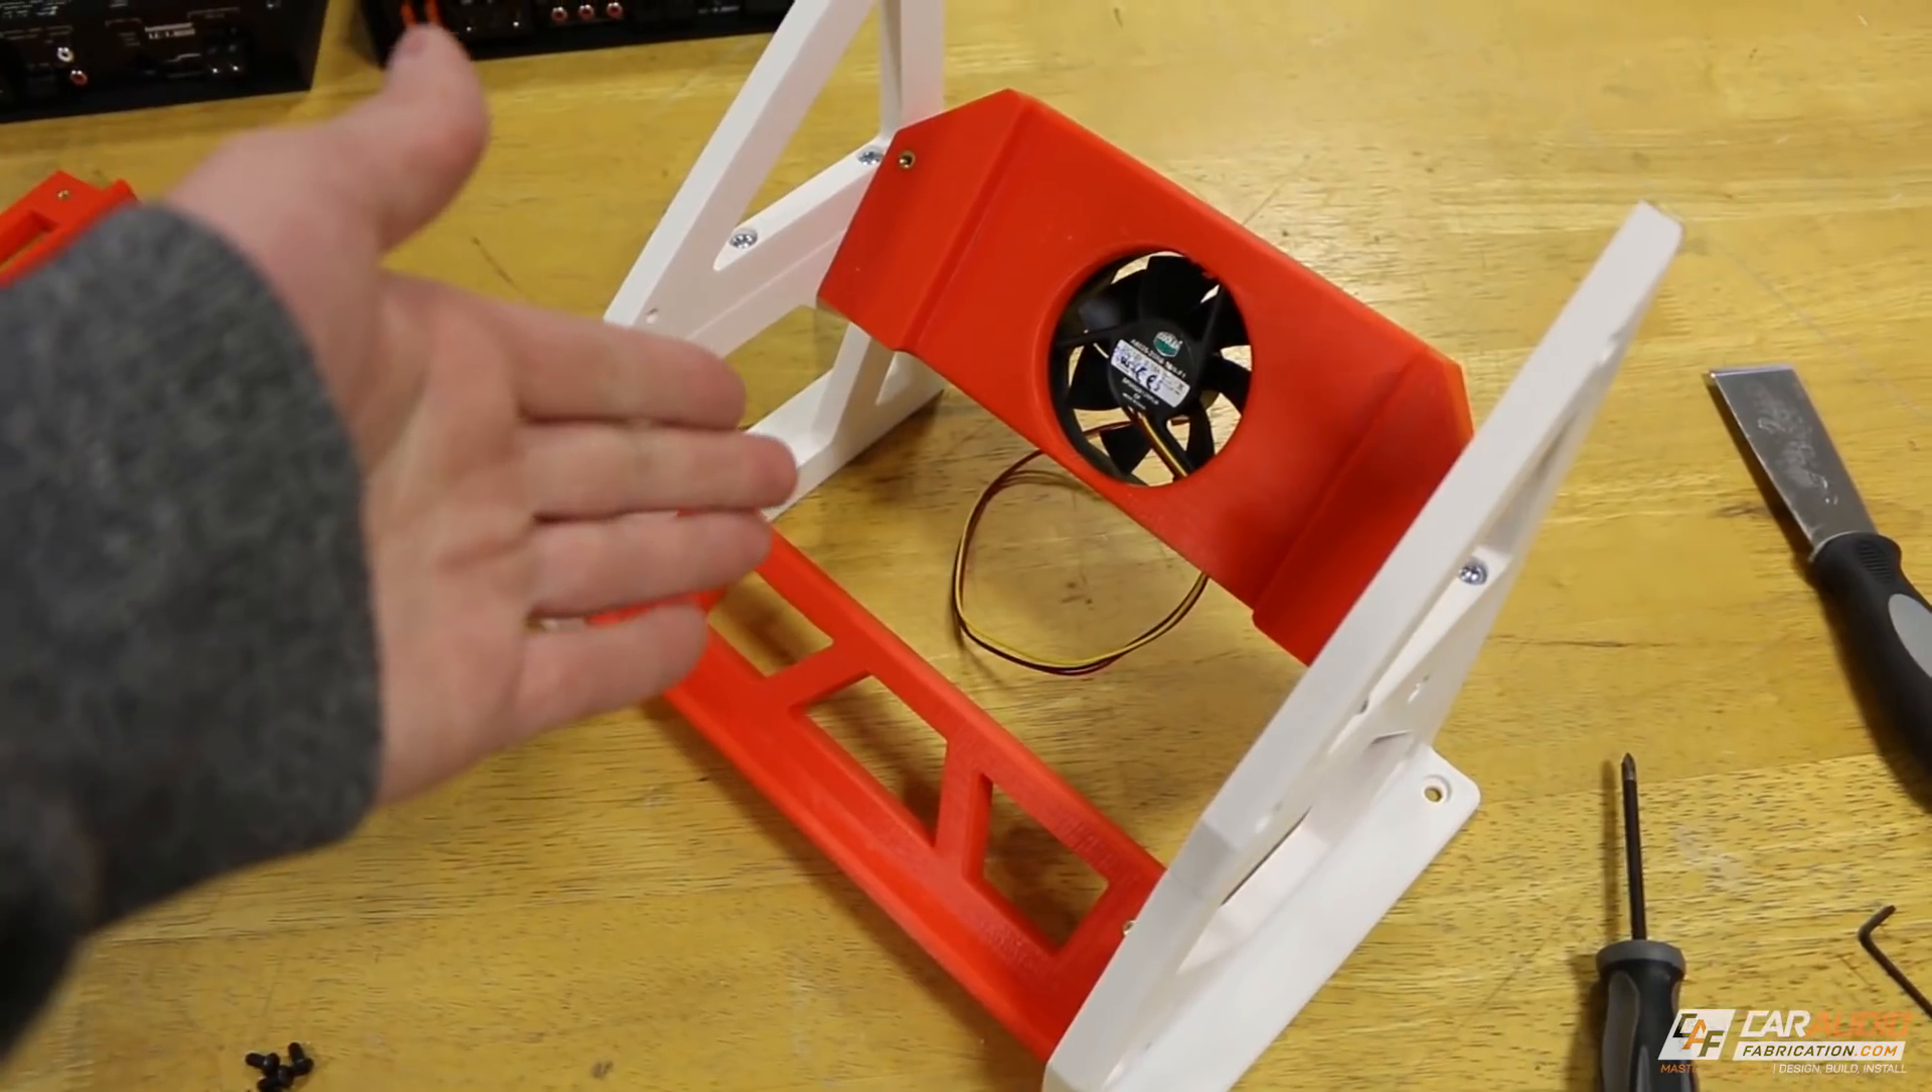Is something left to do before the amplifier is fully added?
Yes.